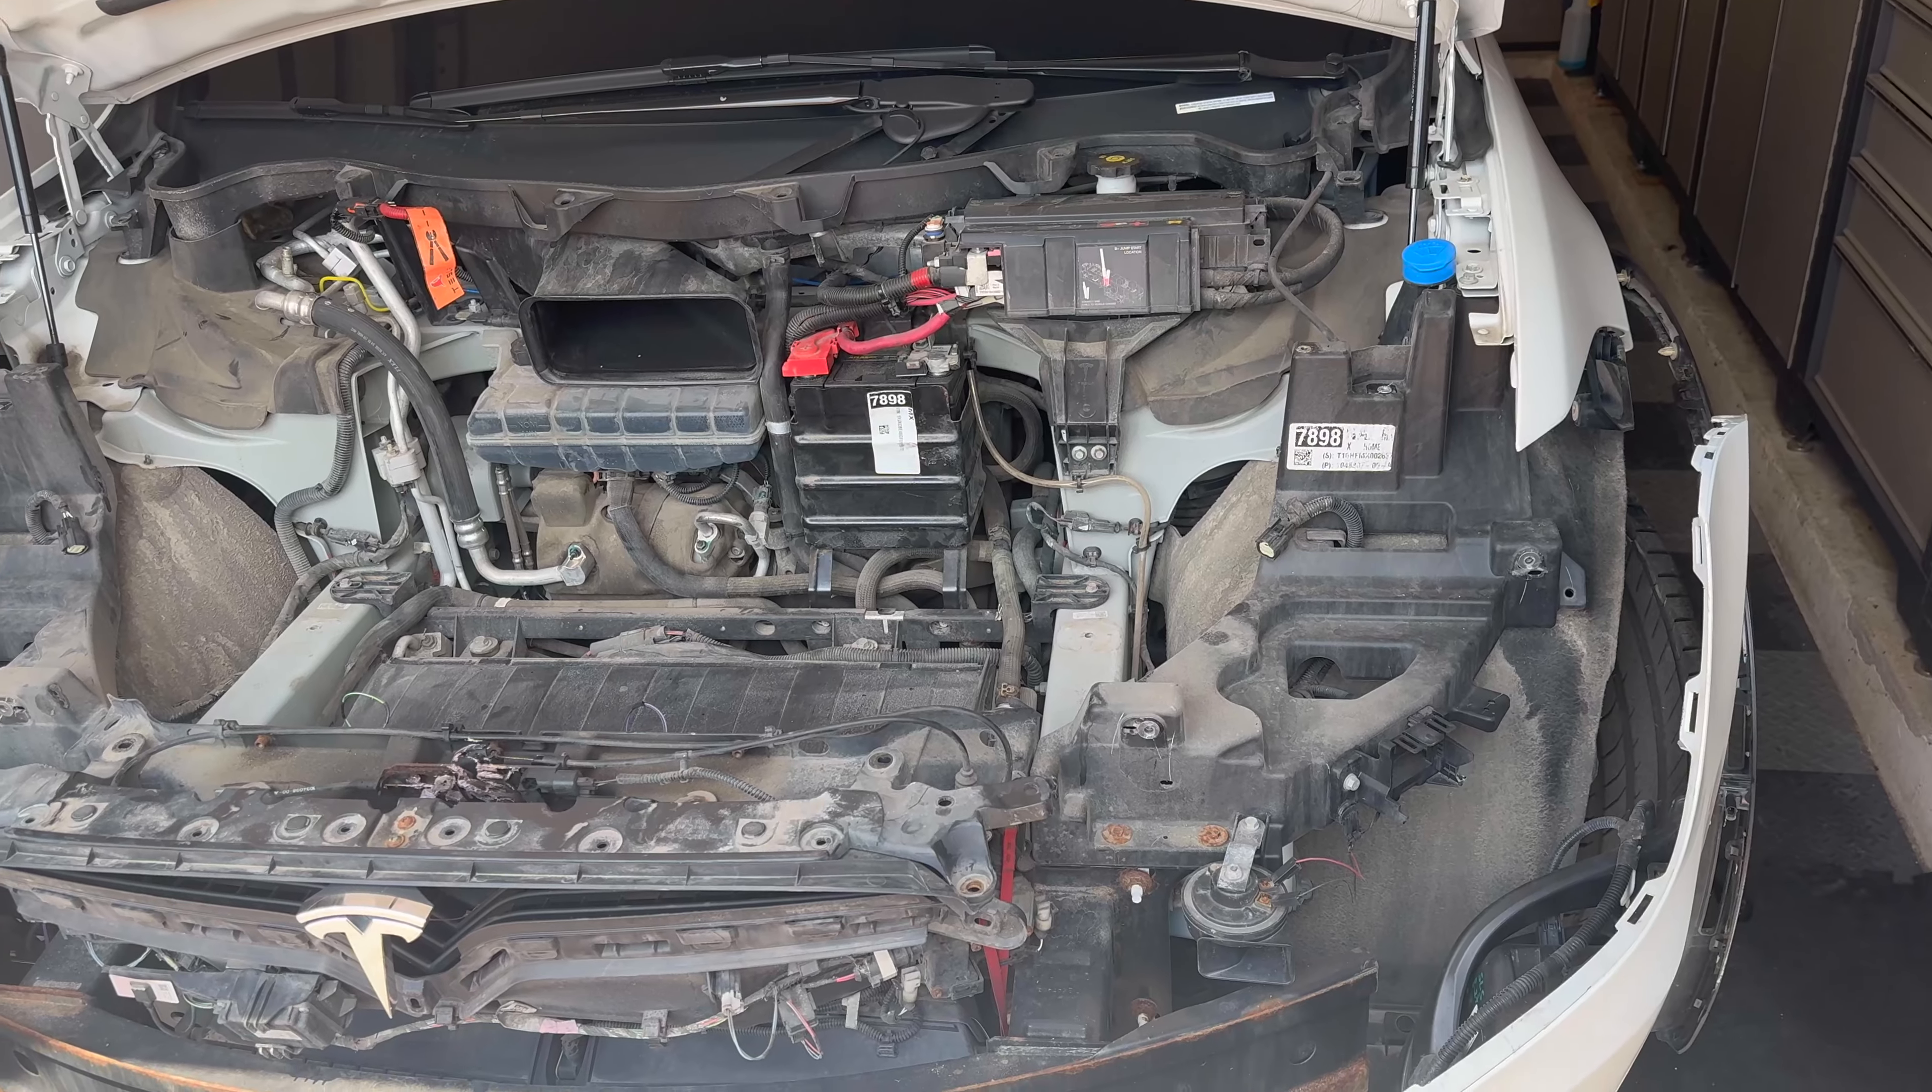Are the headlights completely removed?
Yes.